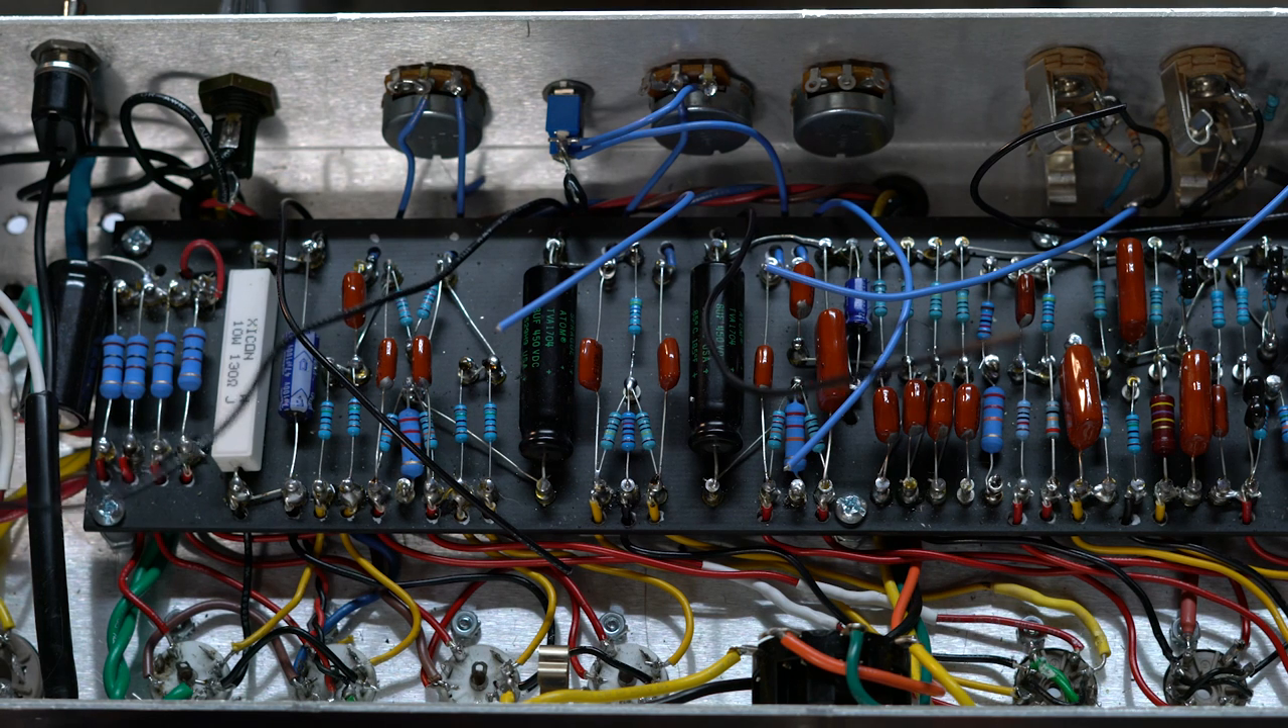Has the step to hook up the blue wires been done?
No.